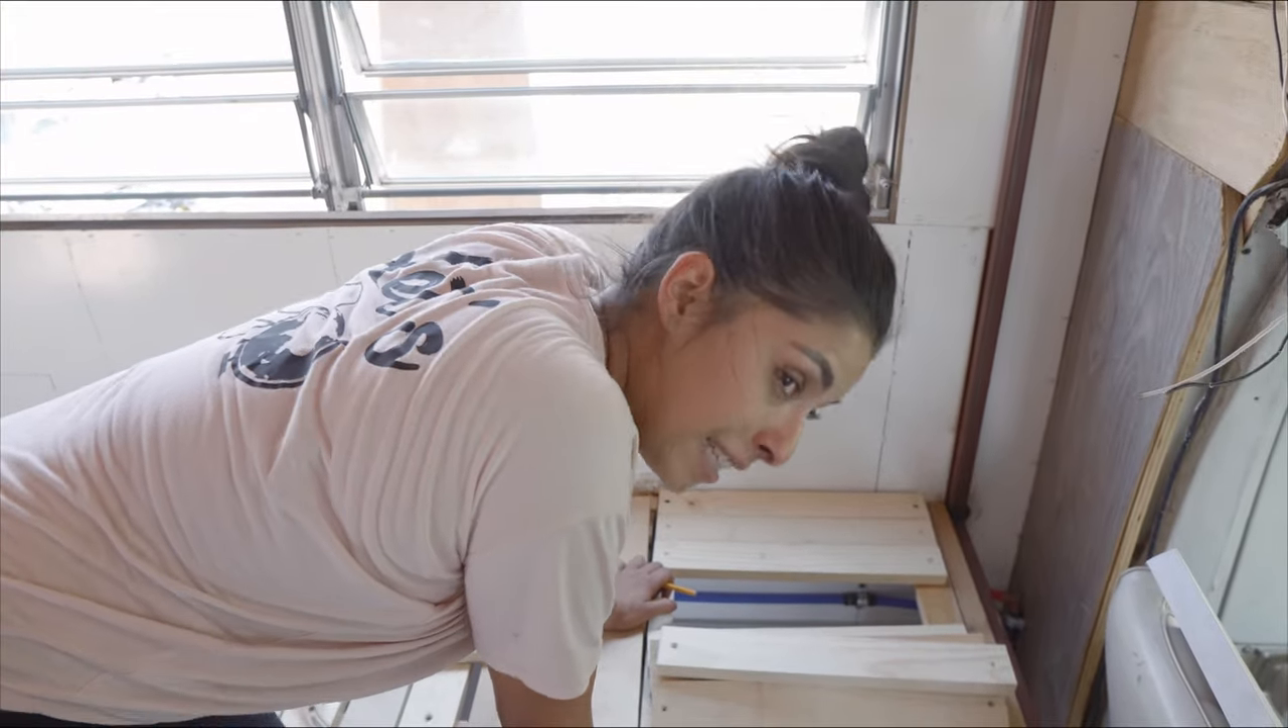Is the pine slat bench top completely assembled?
No.